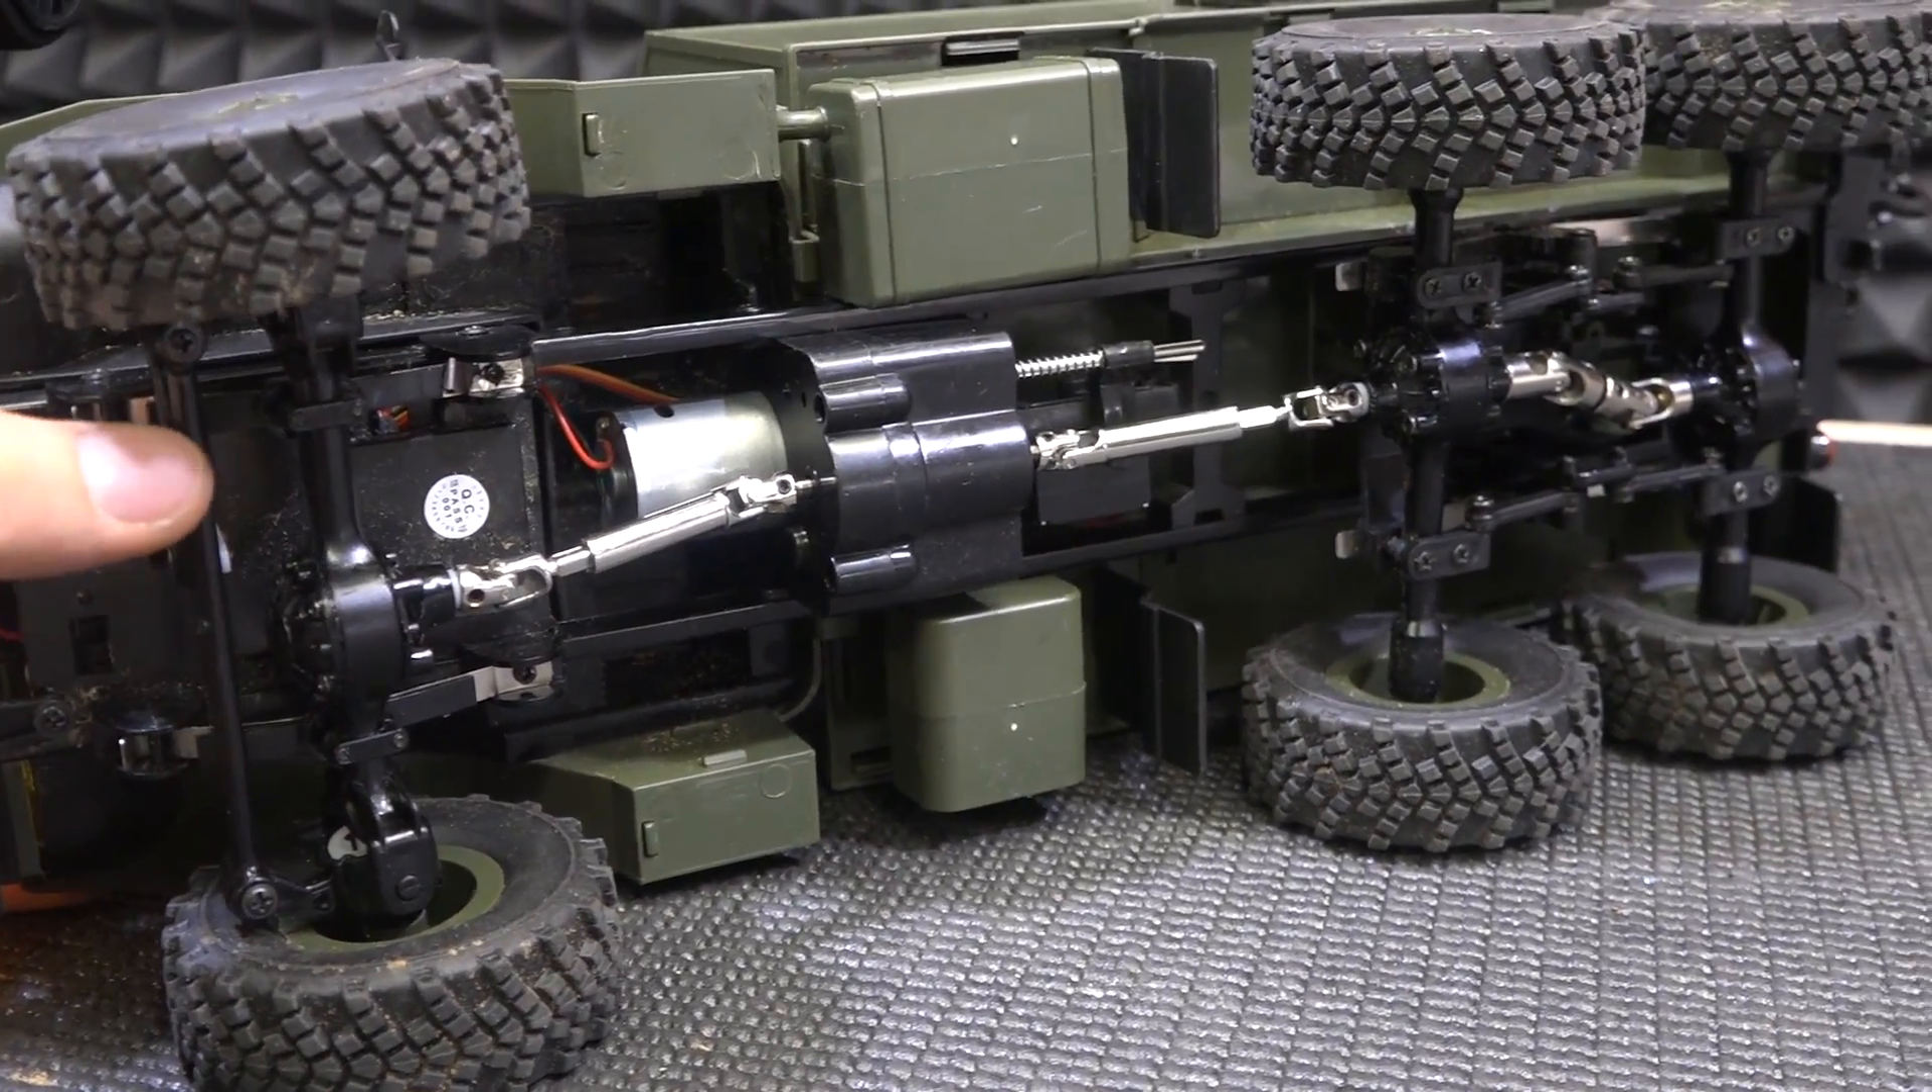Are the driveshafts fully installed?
Yes.